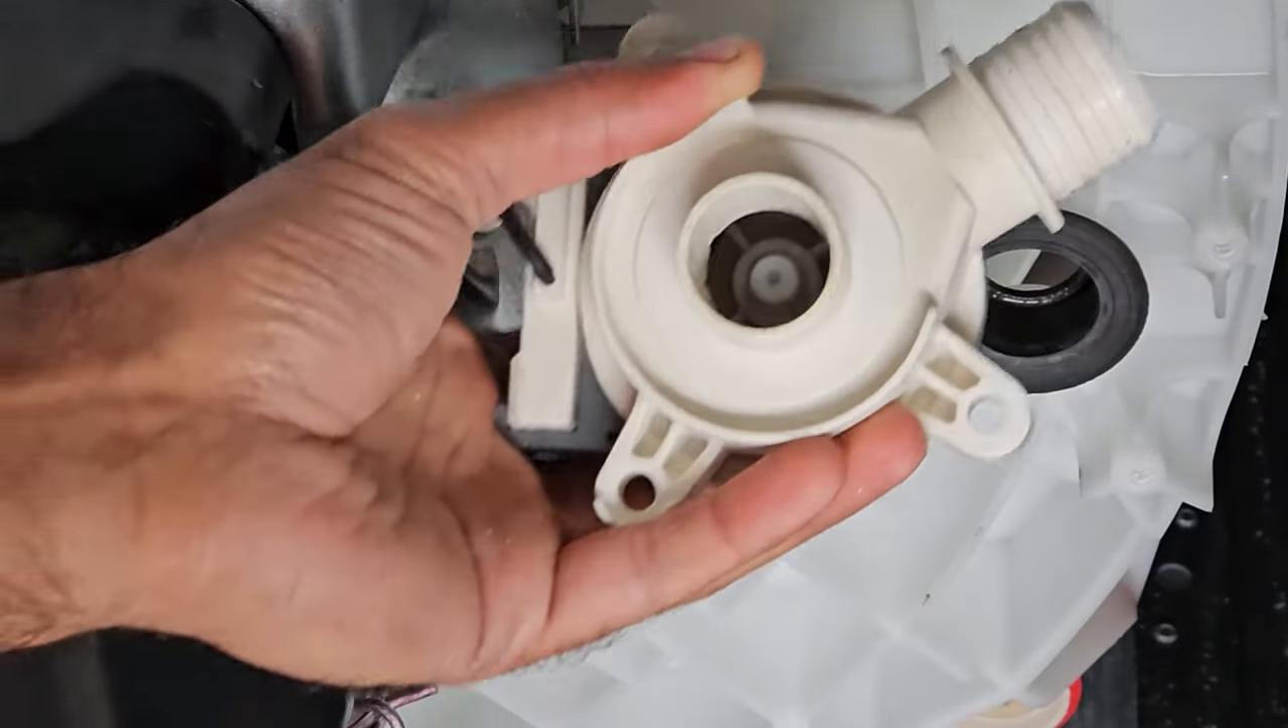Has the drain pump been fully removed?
Yes.